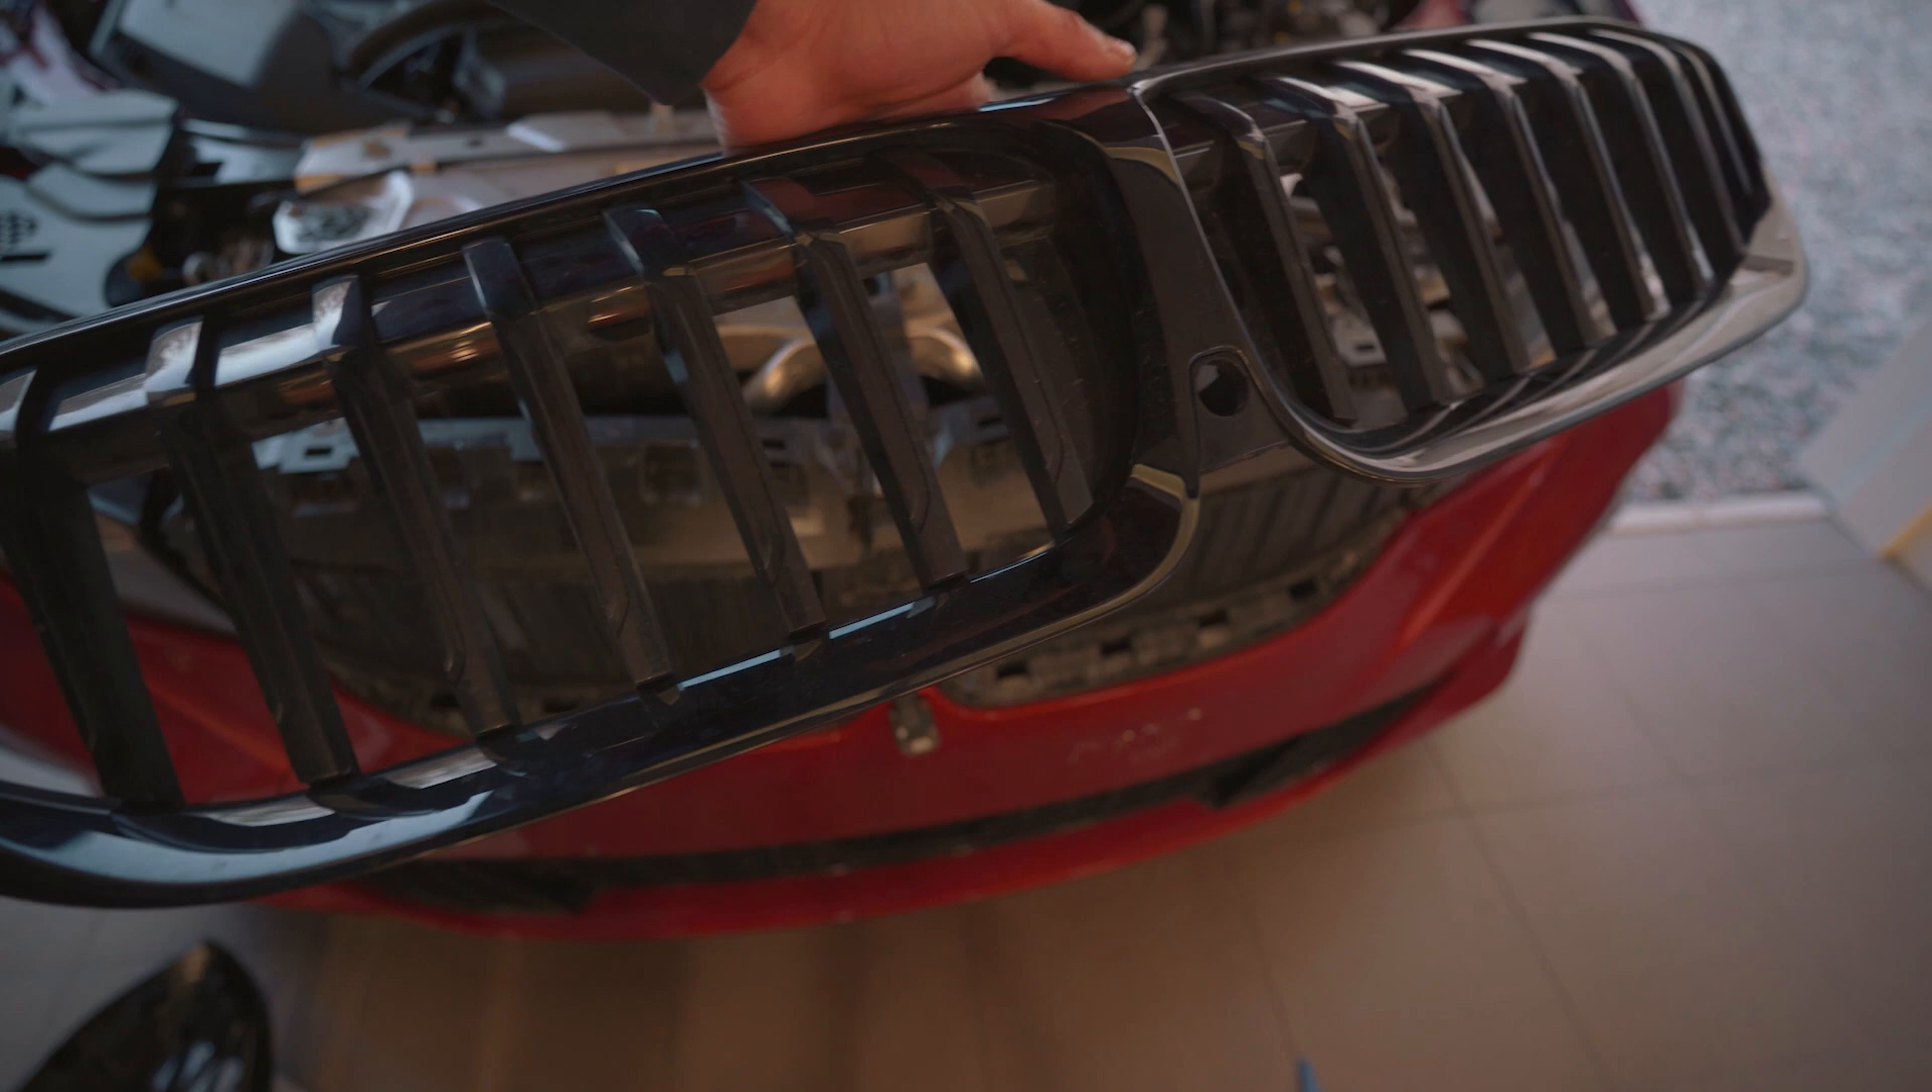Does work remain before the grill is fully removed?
No.